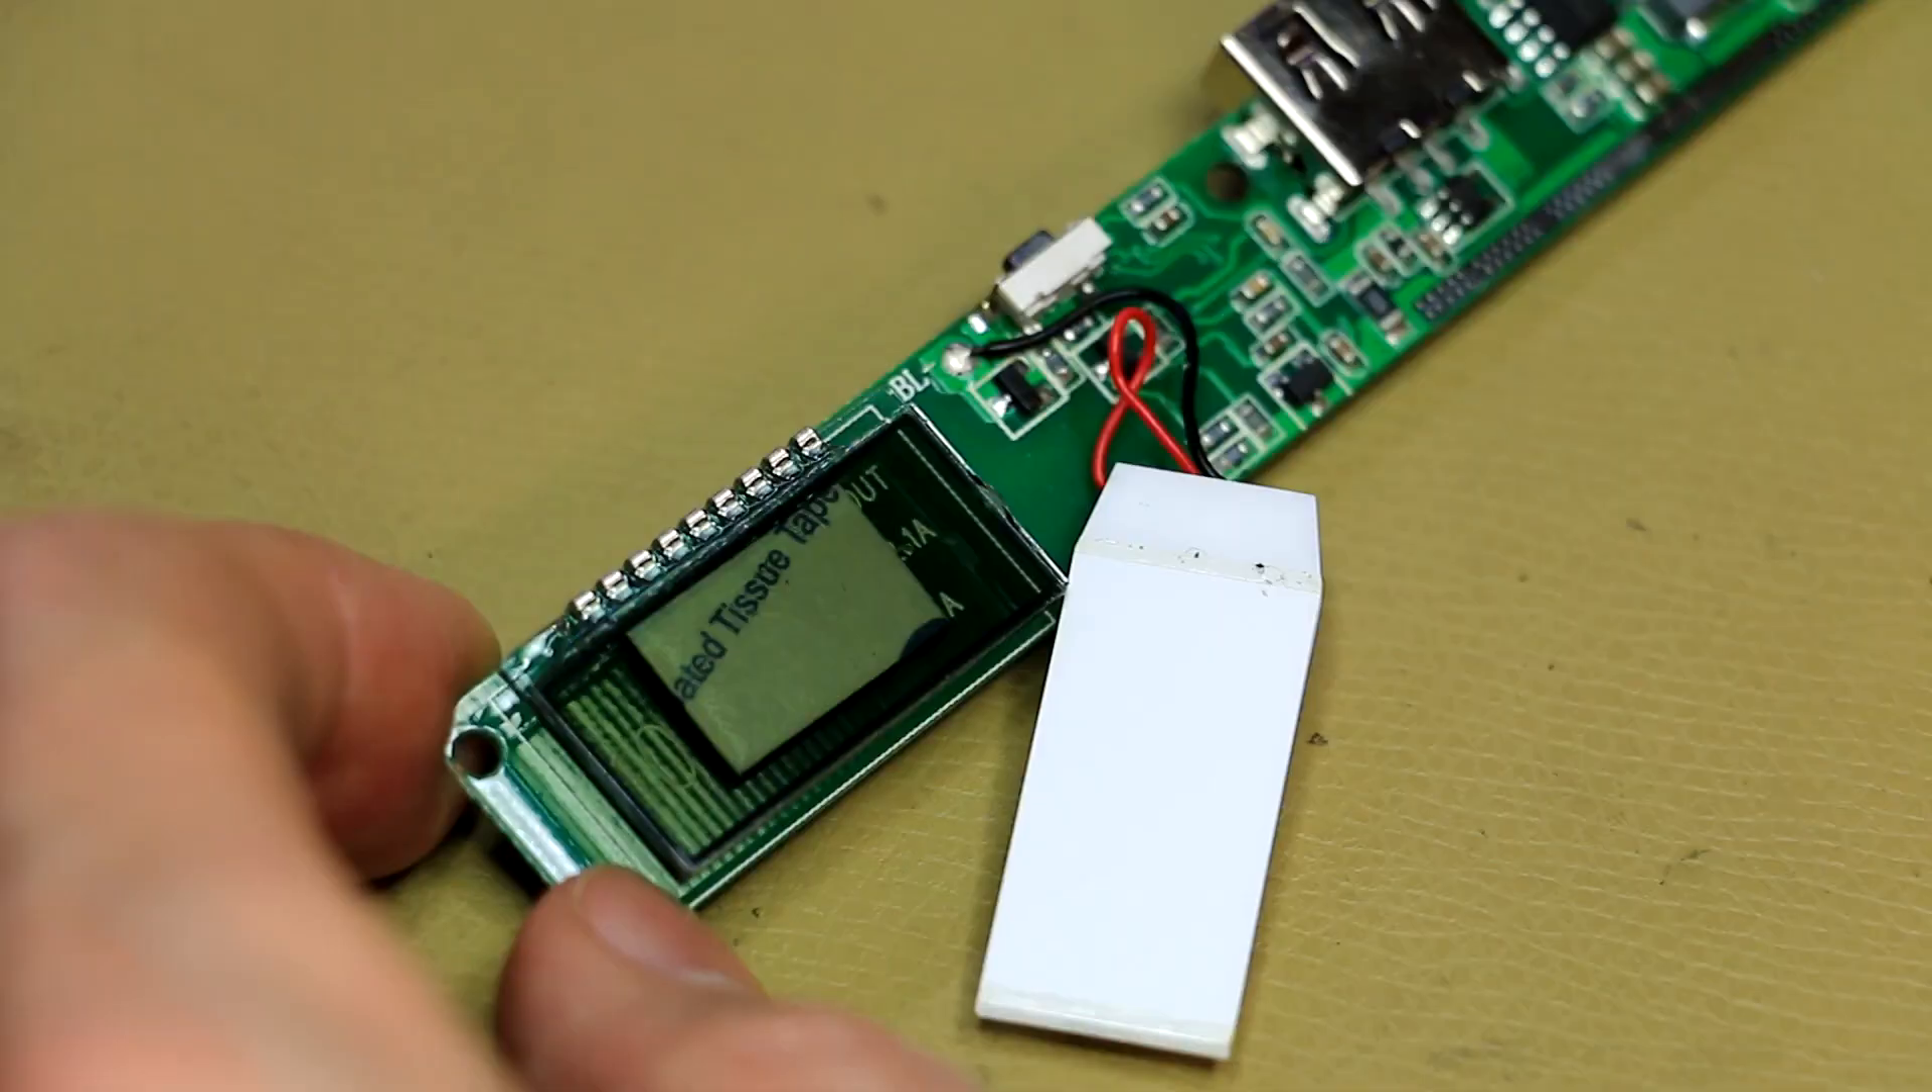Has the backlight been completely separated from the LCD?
Yes.